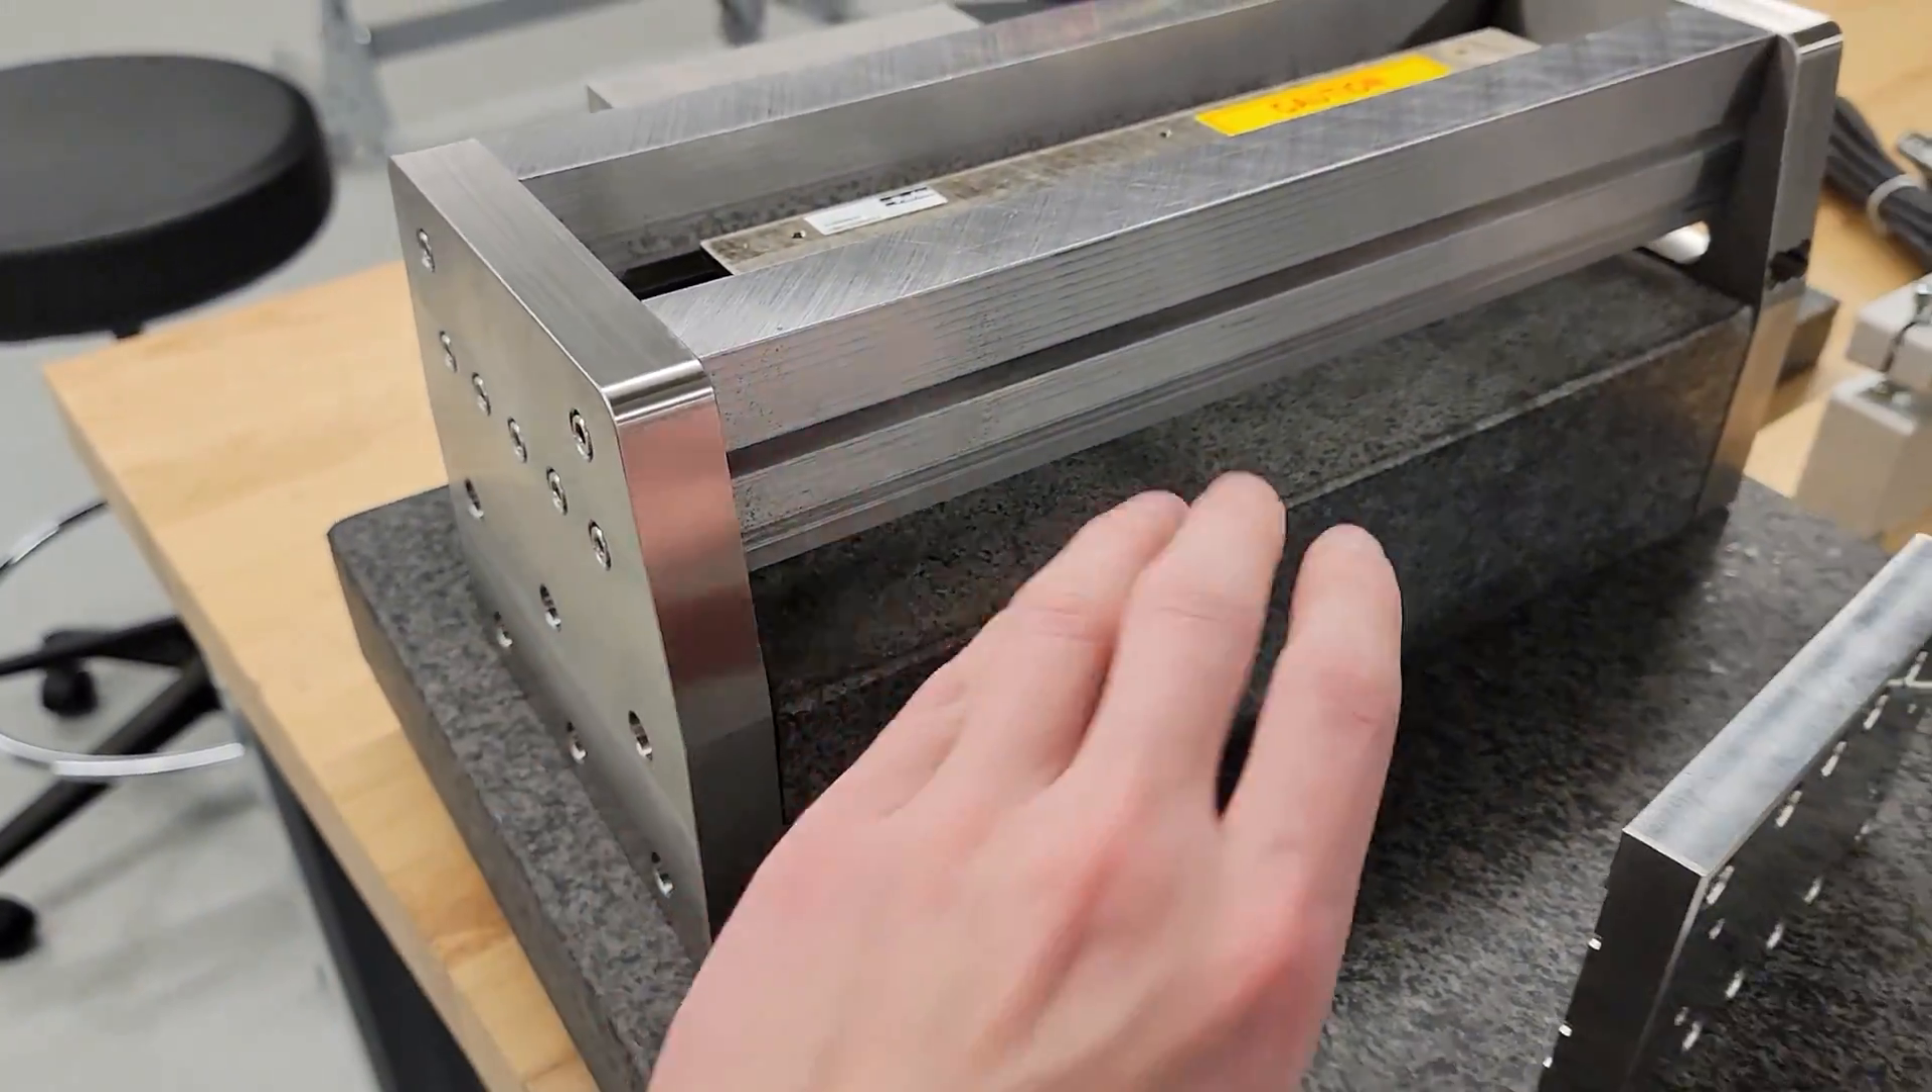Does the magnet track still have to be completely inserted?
No.